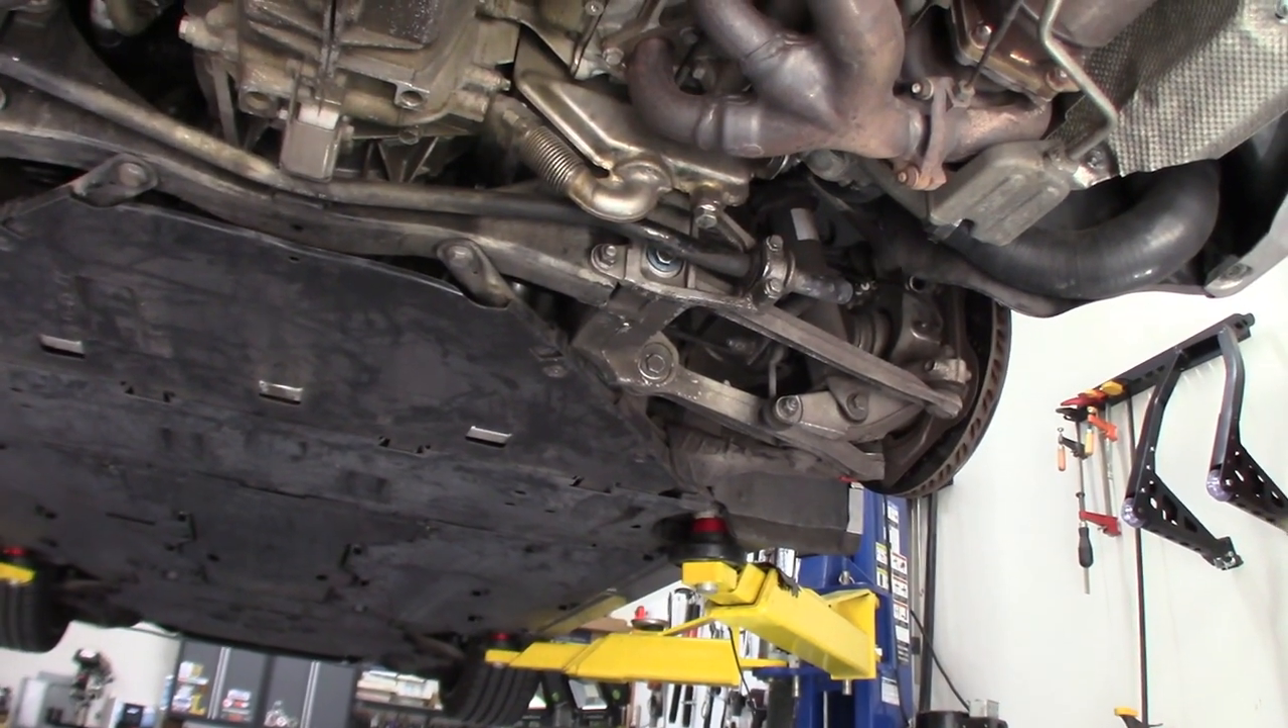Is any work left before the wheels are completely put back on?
Yes.